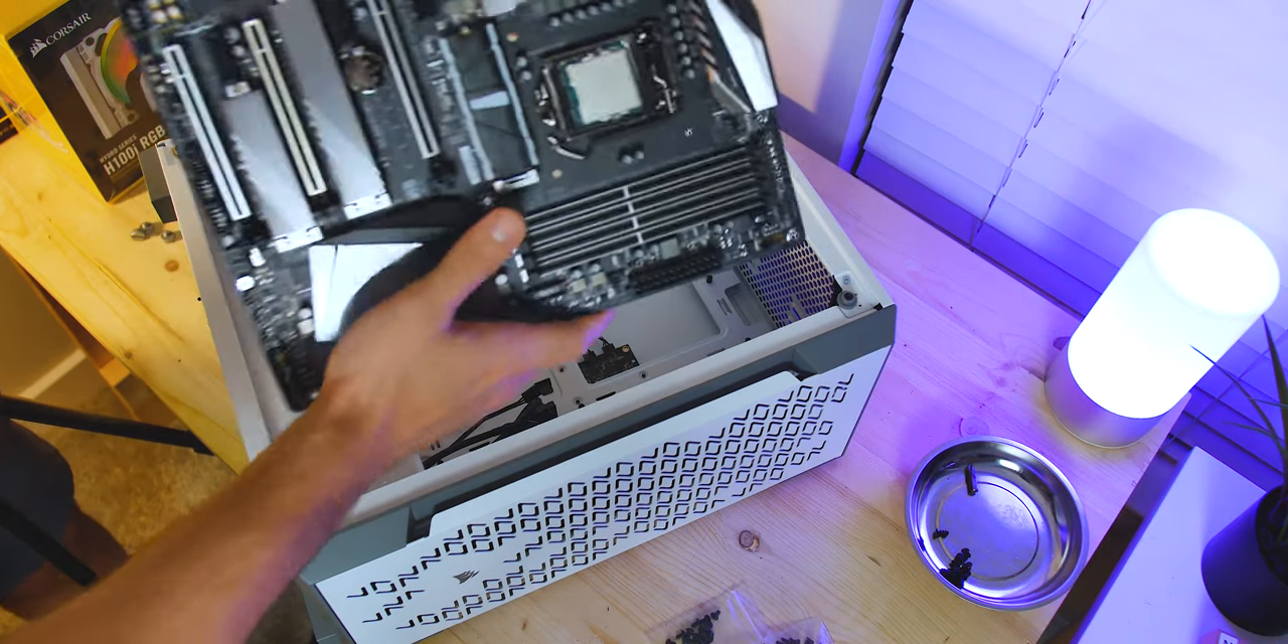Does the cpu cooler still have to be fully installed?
Yes.